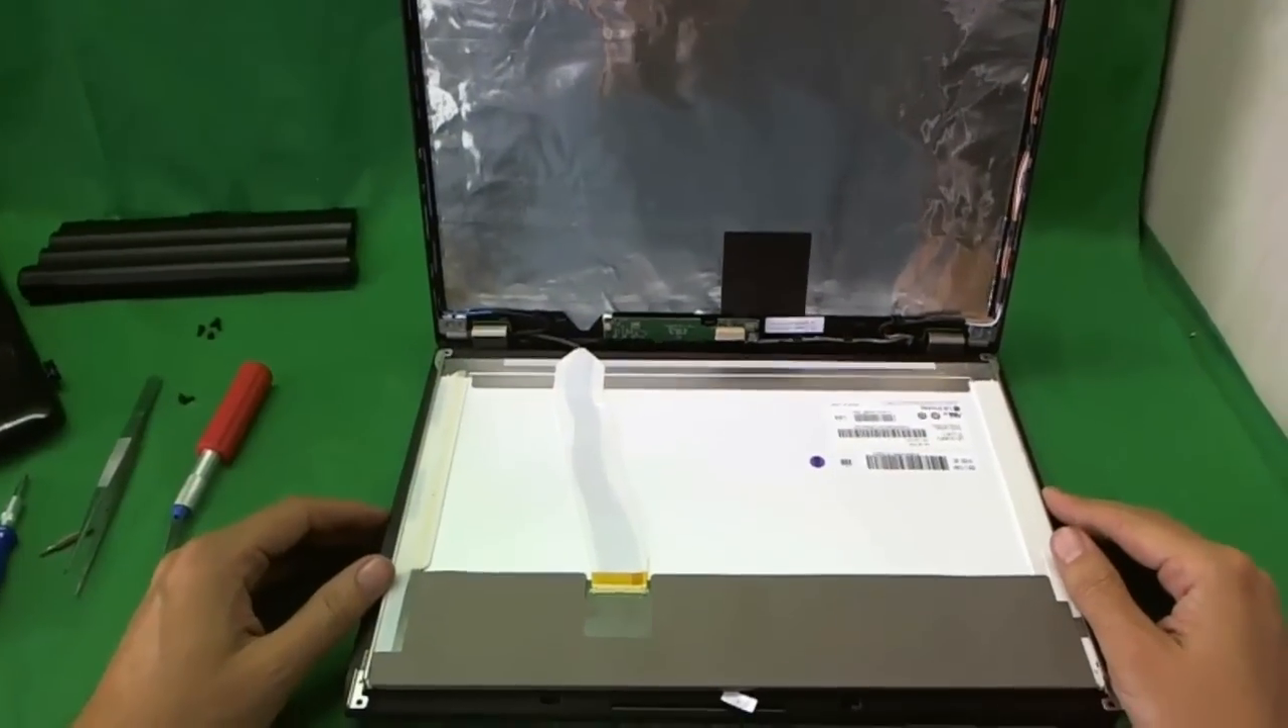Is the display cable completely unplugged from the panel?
No.